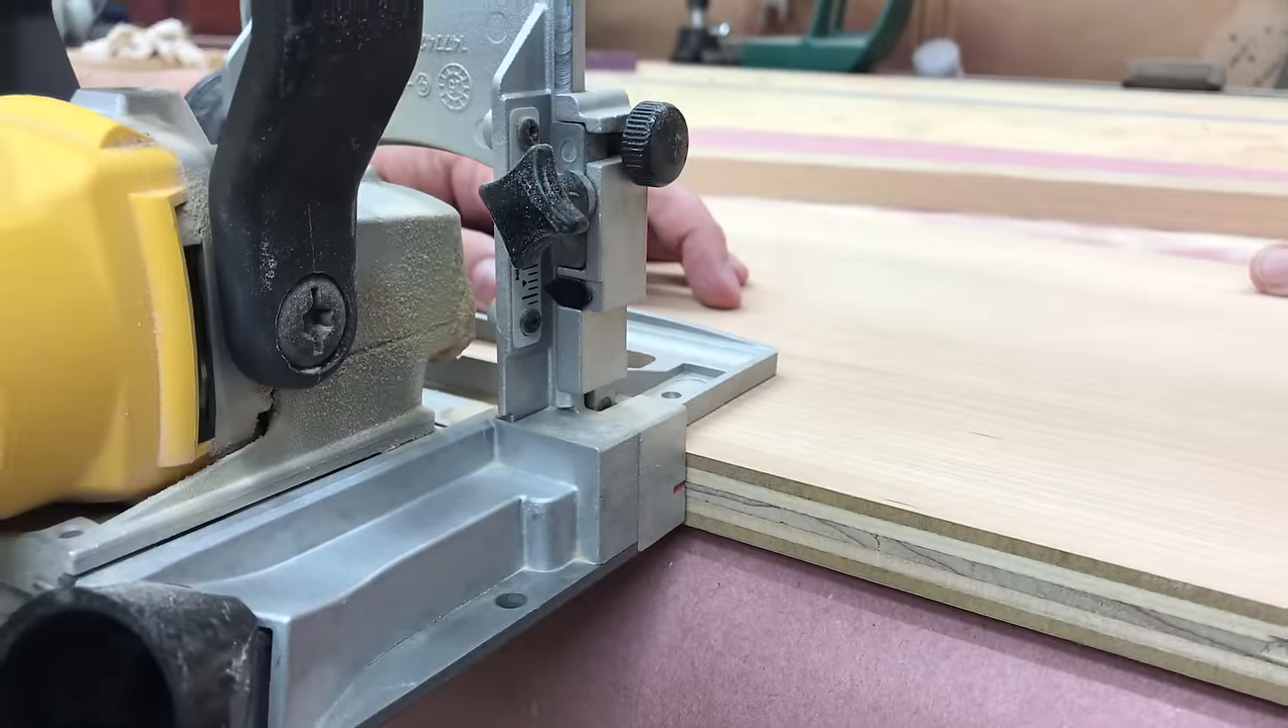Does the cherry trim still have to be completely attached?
Yes.